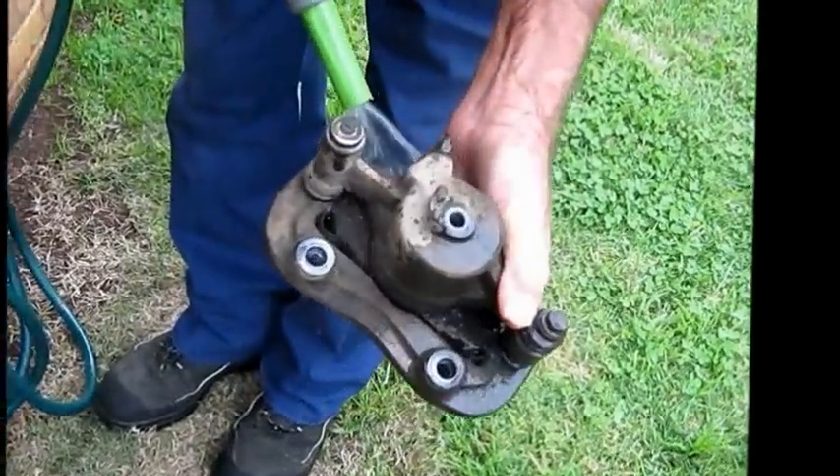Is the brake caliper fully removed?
Yes.